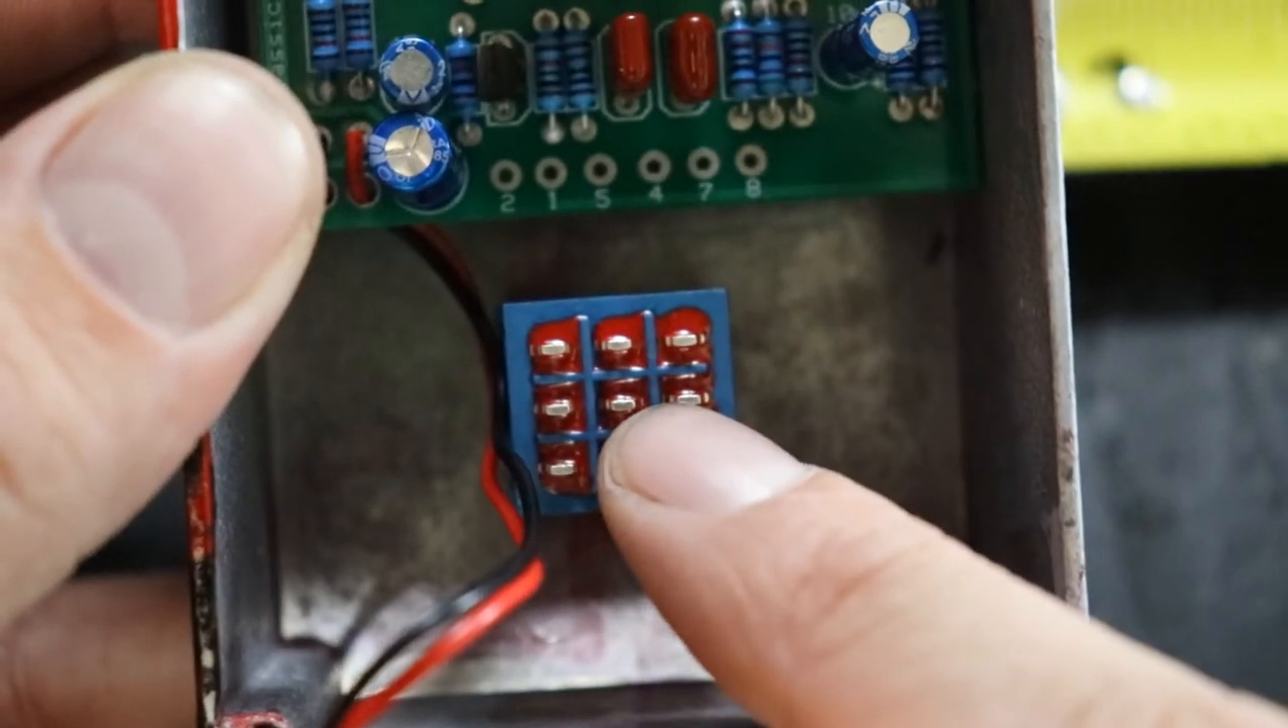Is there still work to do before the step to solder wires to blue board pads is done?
Yes.